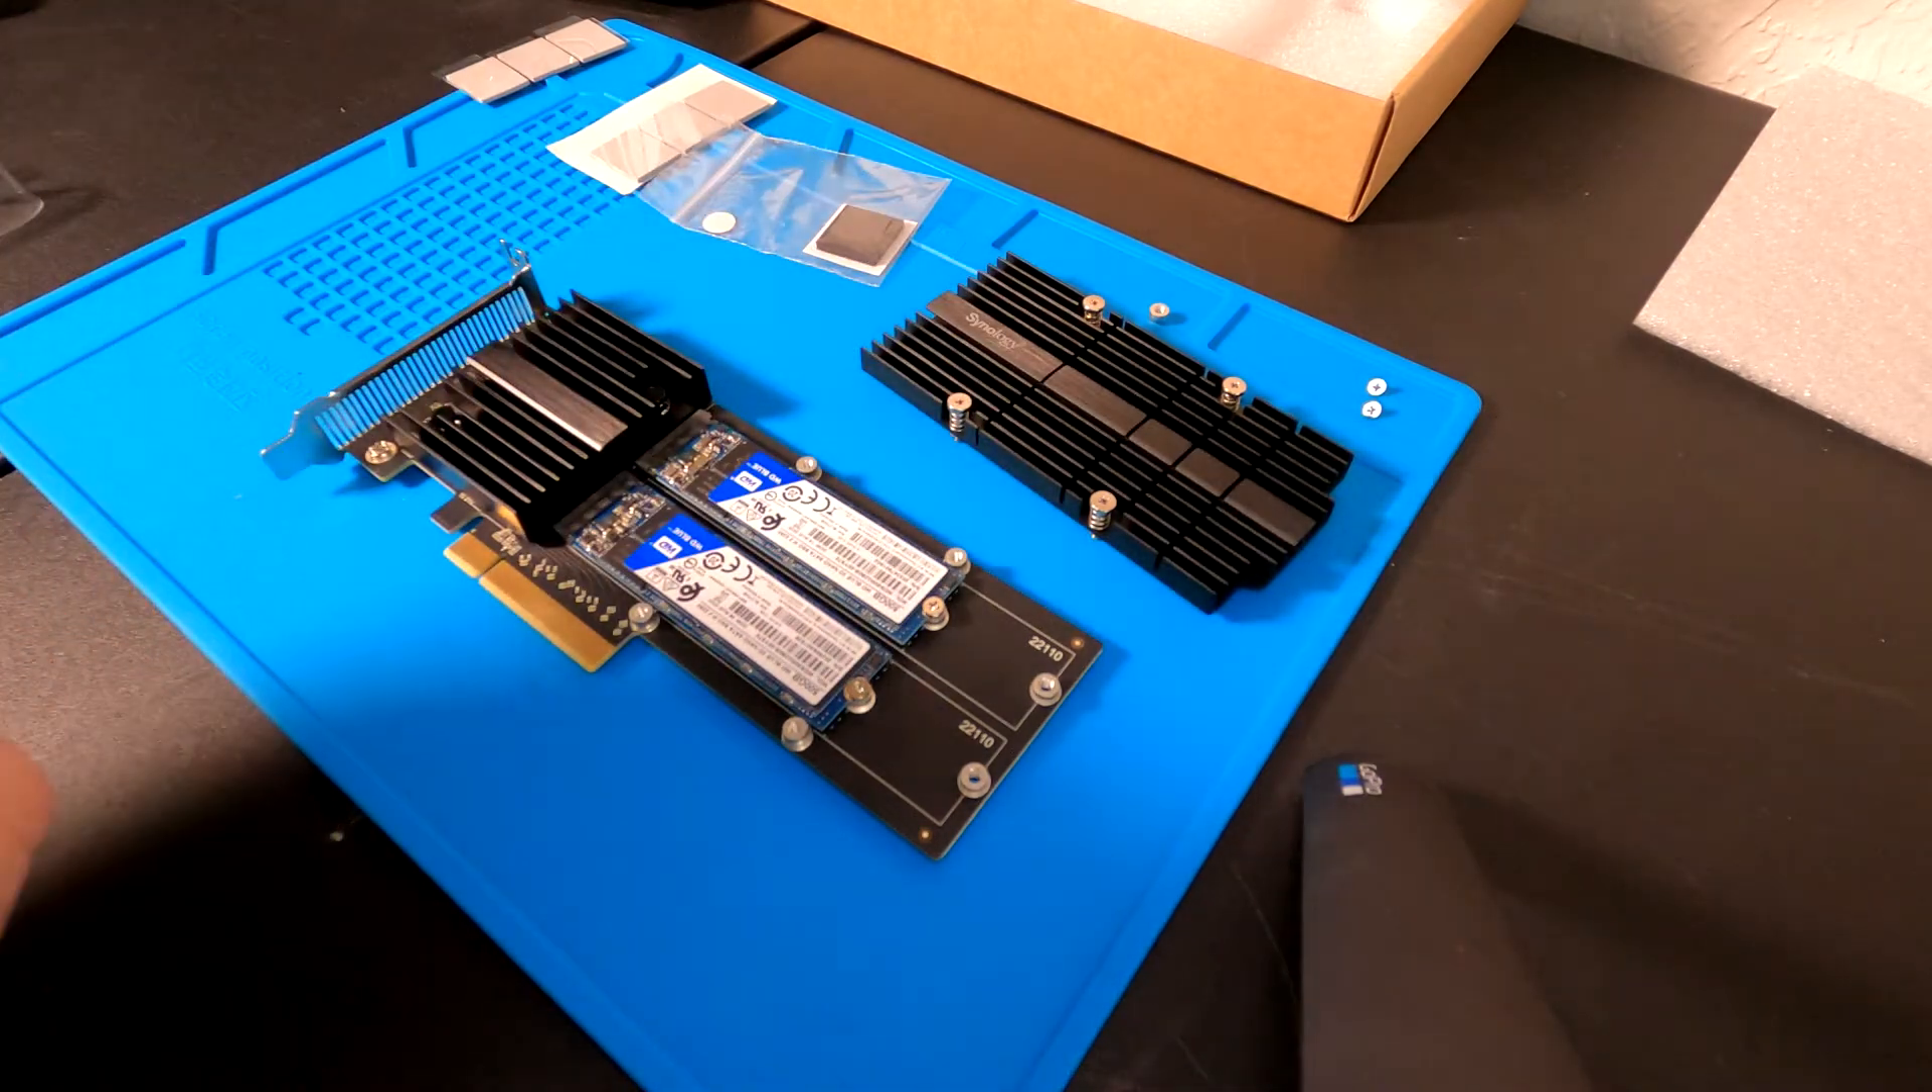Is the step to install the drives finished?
Yes.